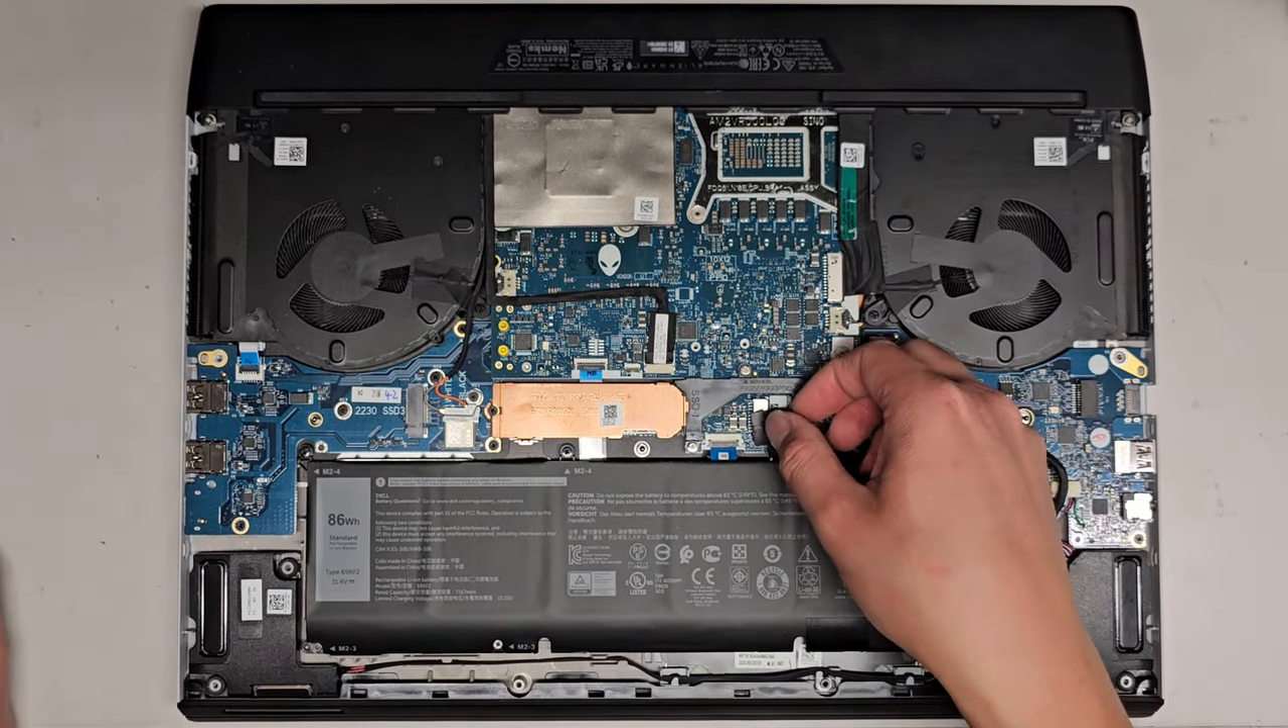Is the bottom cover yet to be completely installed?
Yes.